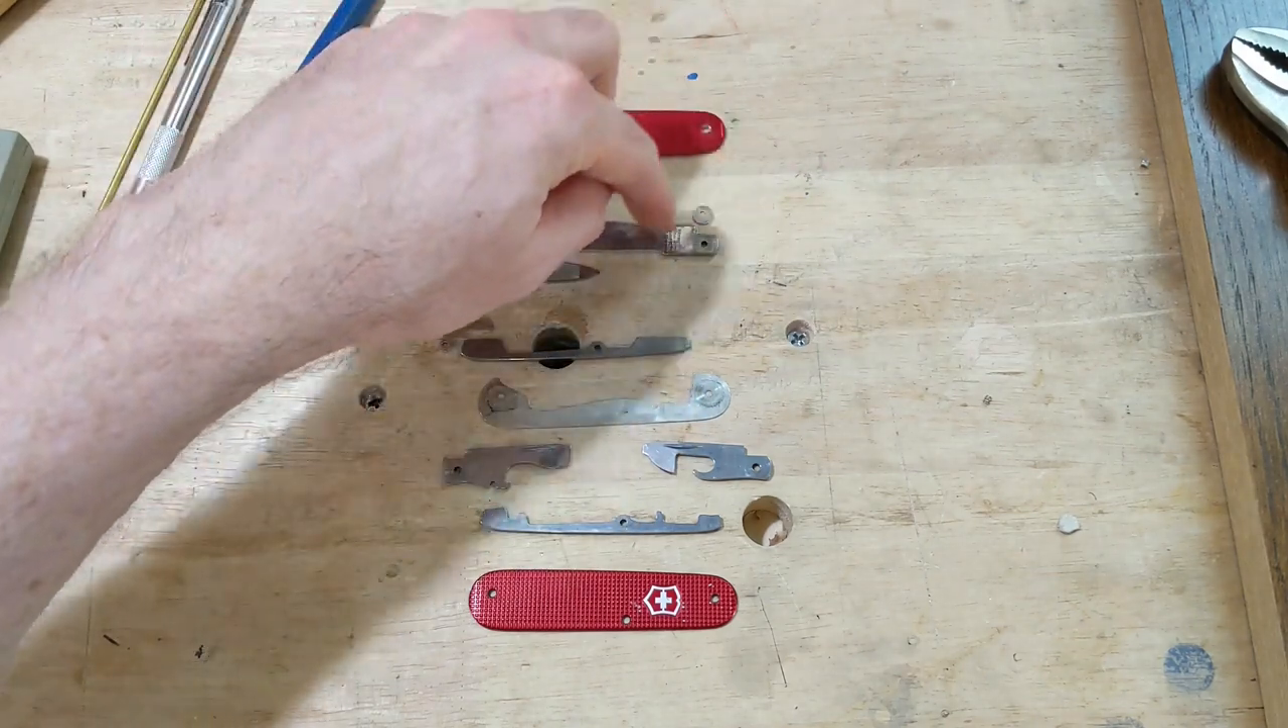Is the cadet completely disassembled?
Yes.